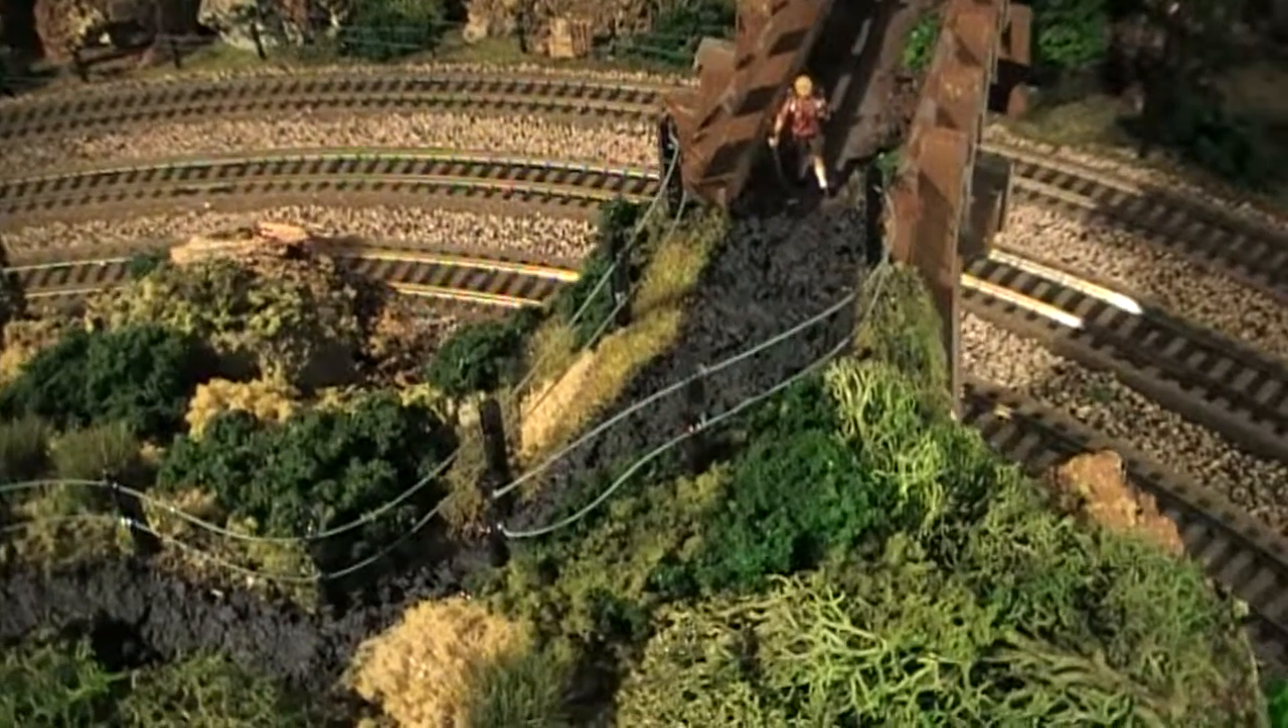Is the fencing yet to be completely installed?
No.